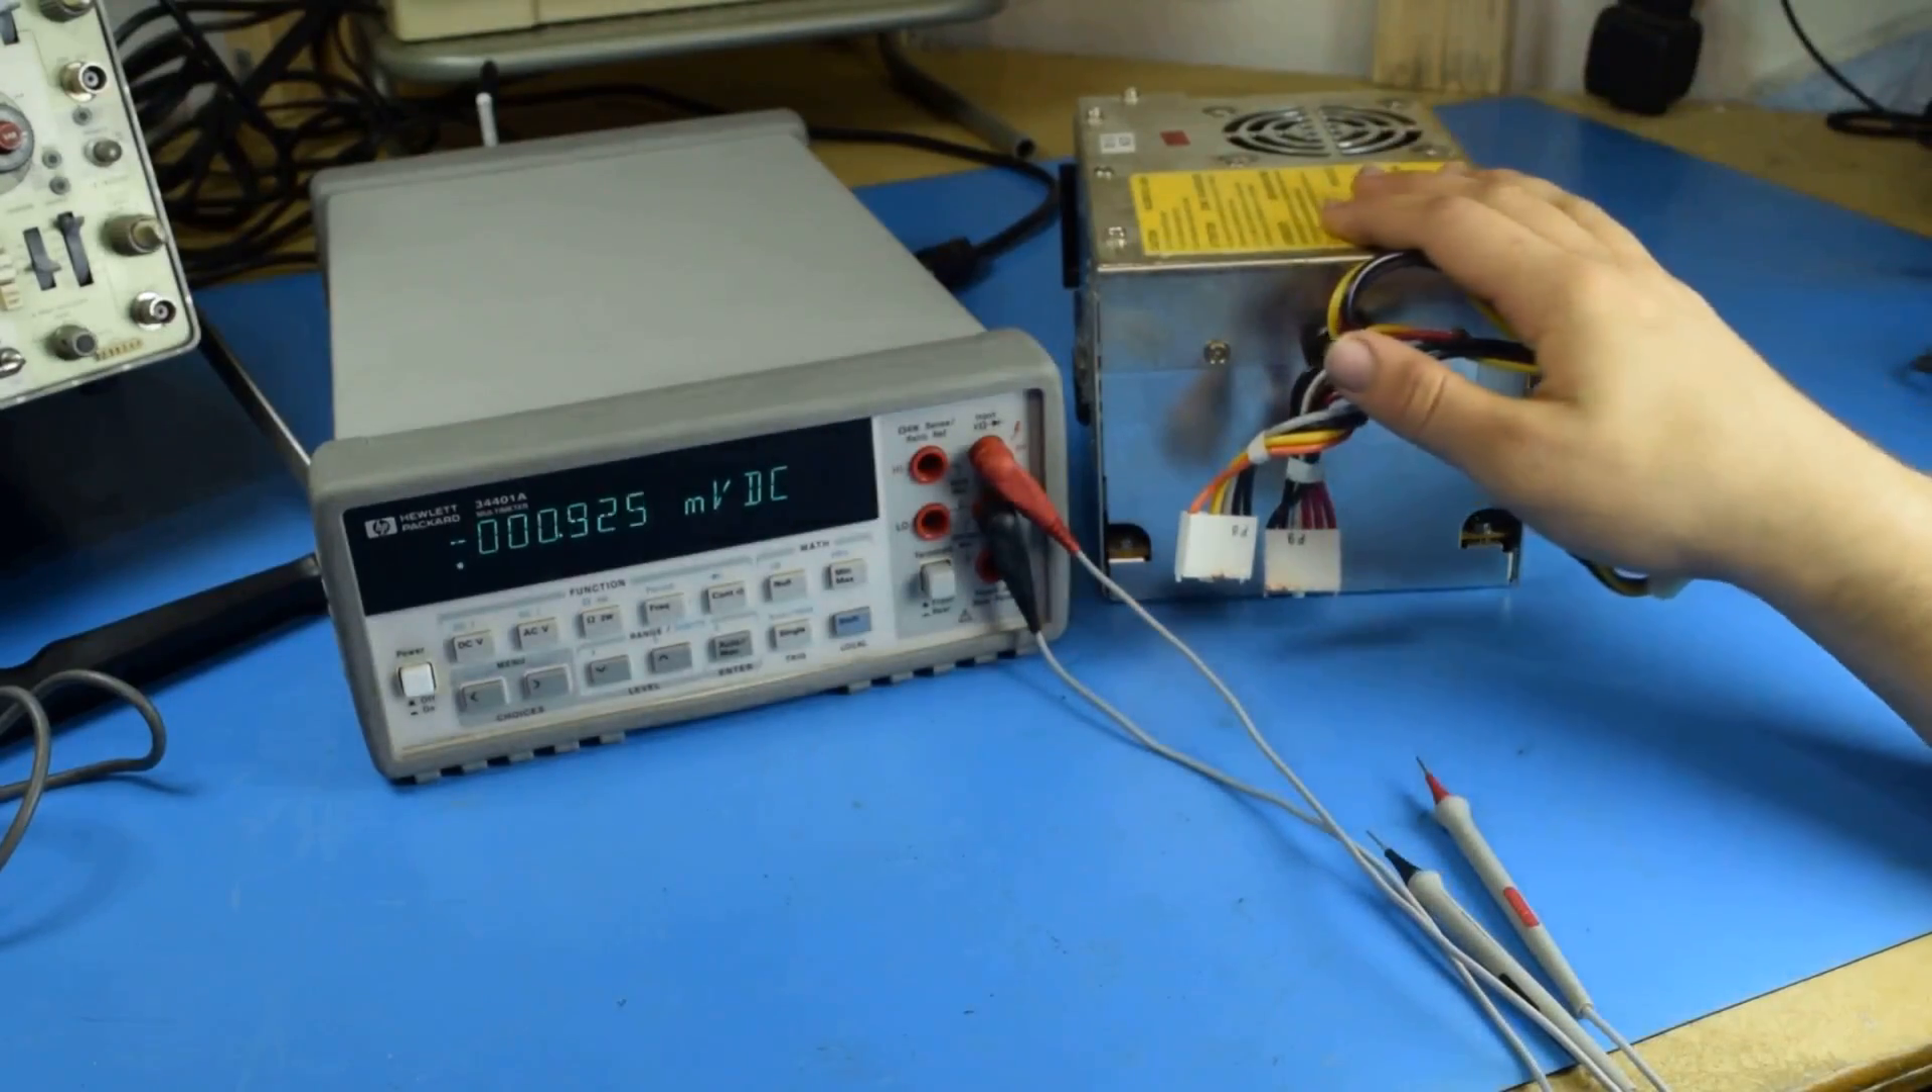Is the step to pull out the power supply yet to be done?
No.